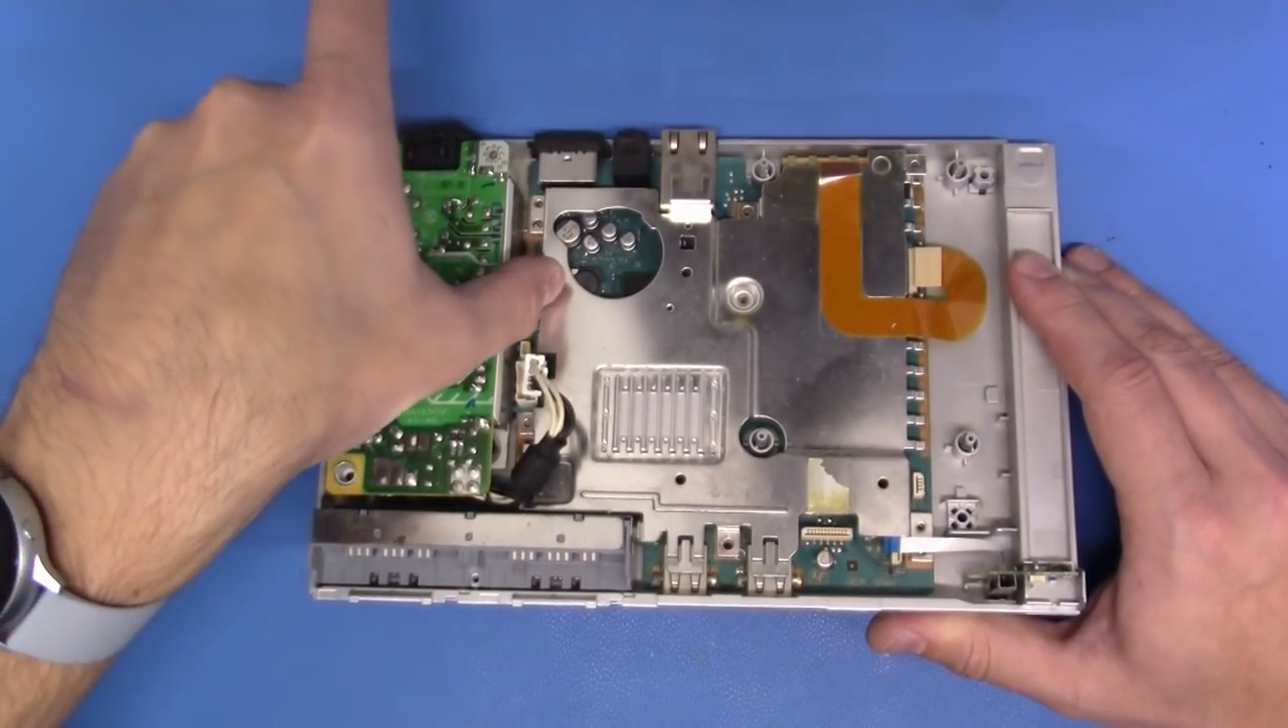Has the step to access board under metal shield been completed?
No.